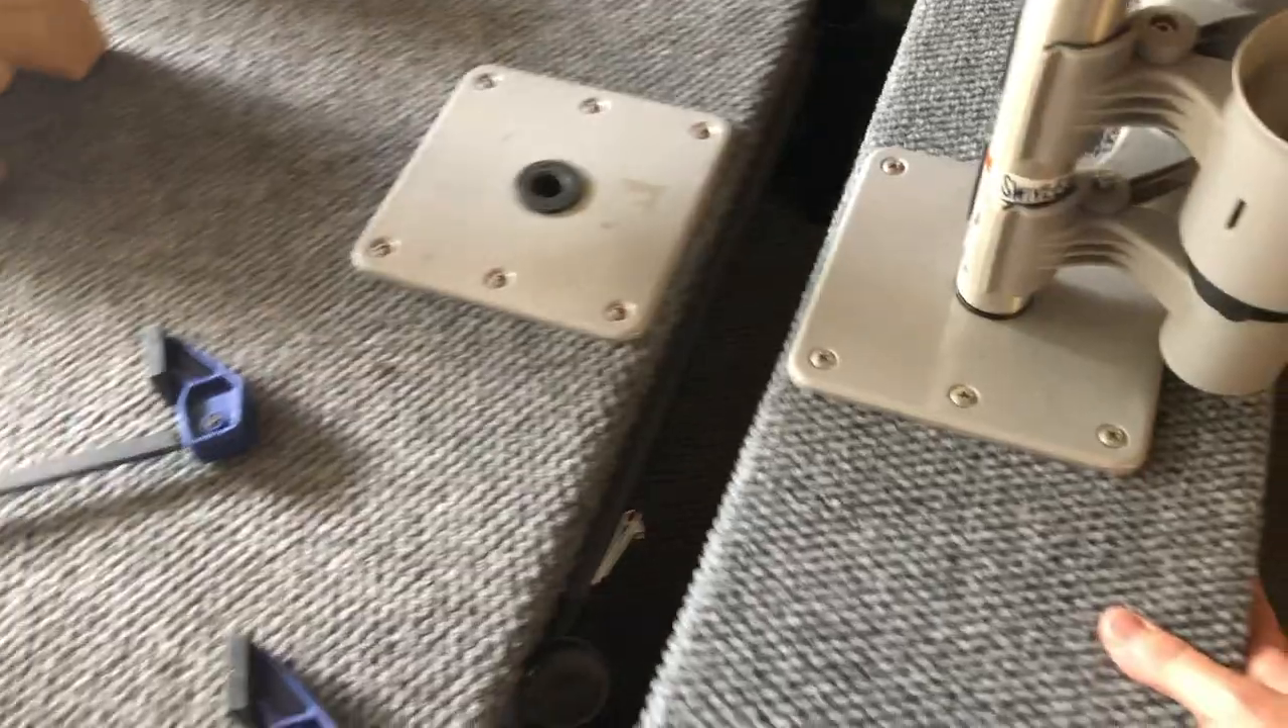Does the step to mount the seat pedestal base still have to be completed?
No.